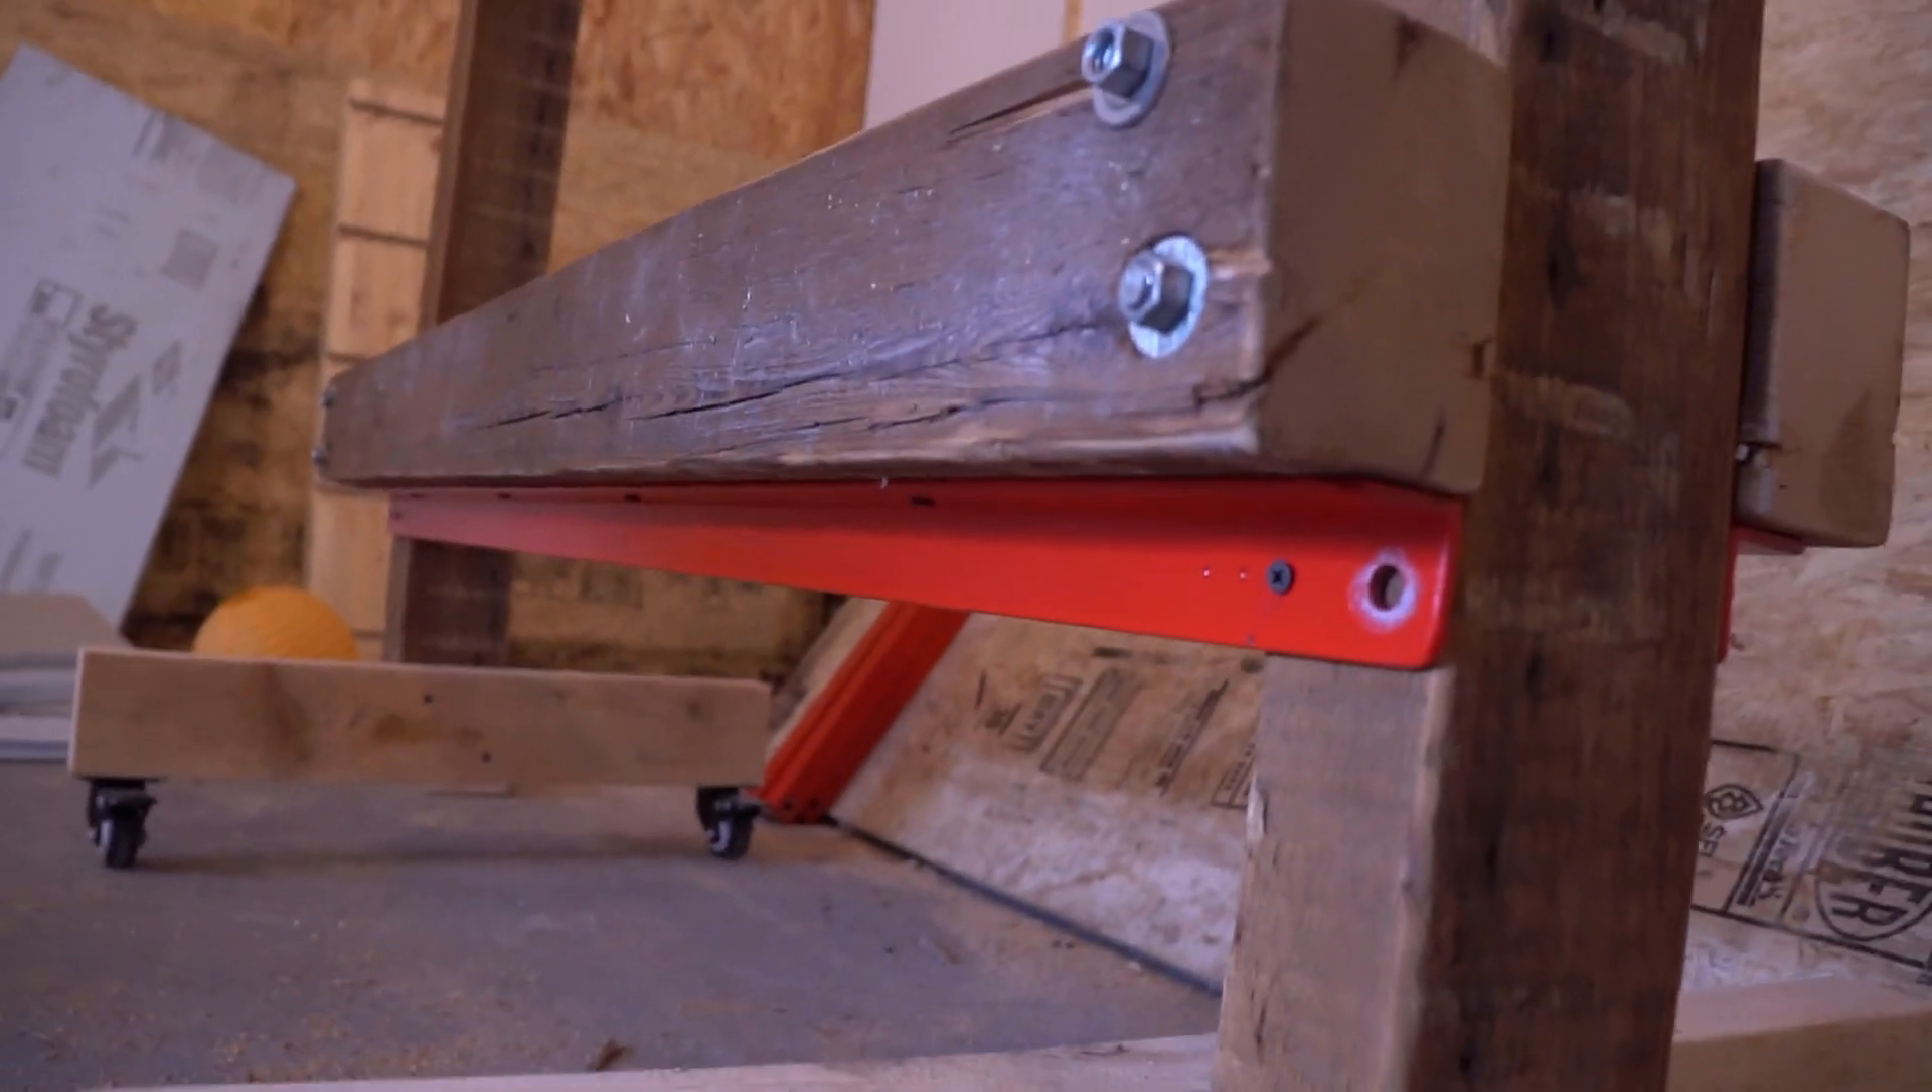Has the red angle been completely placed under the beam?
Yes.